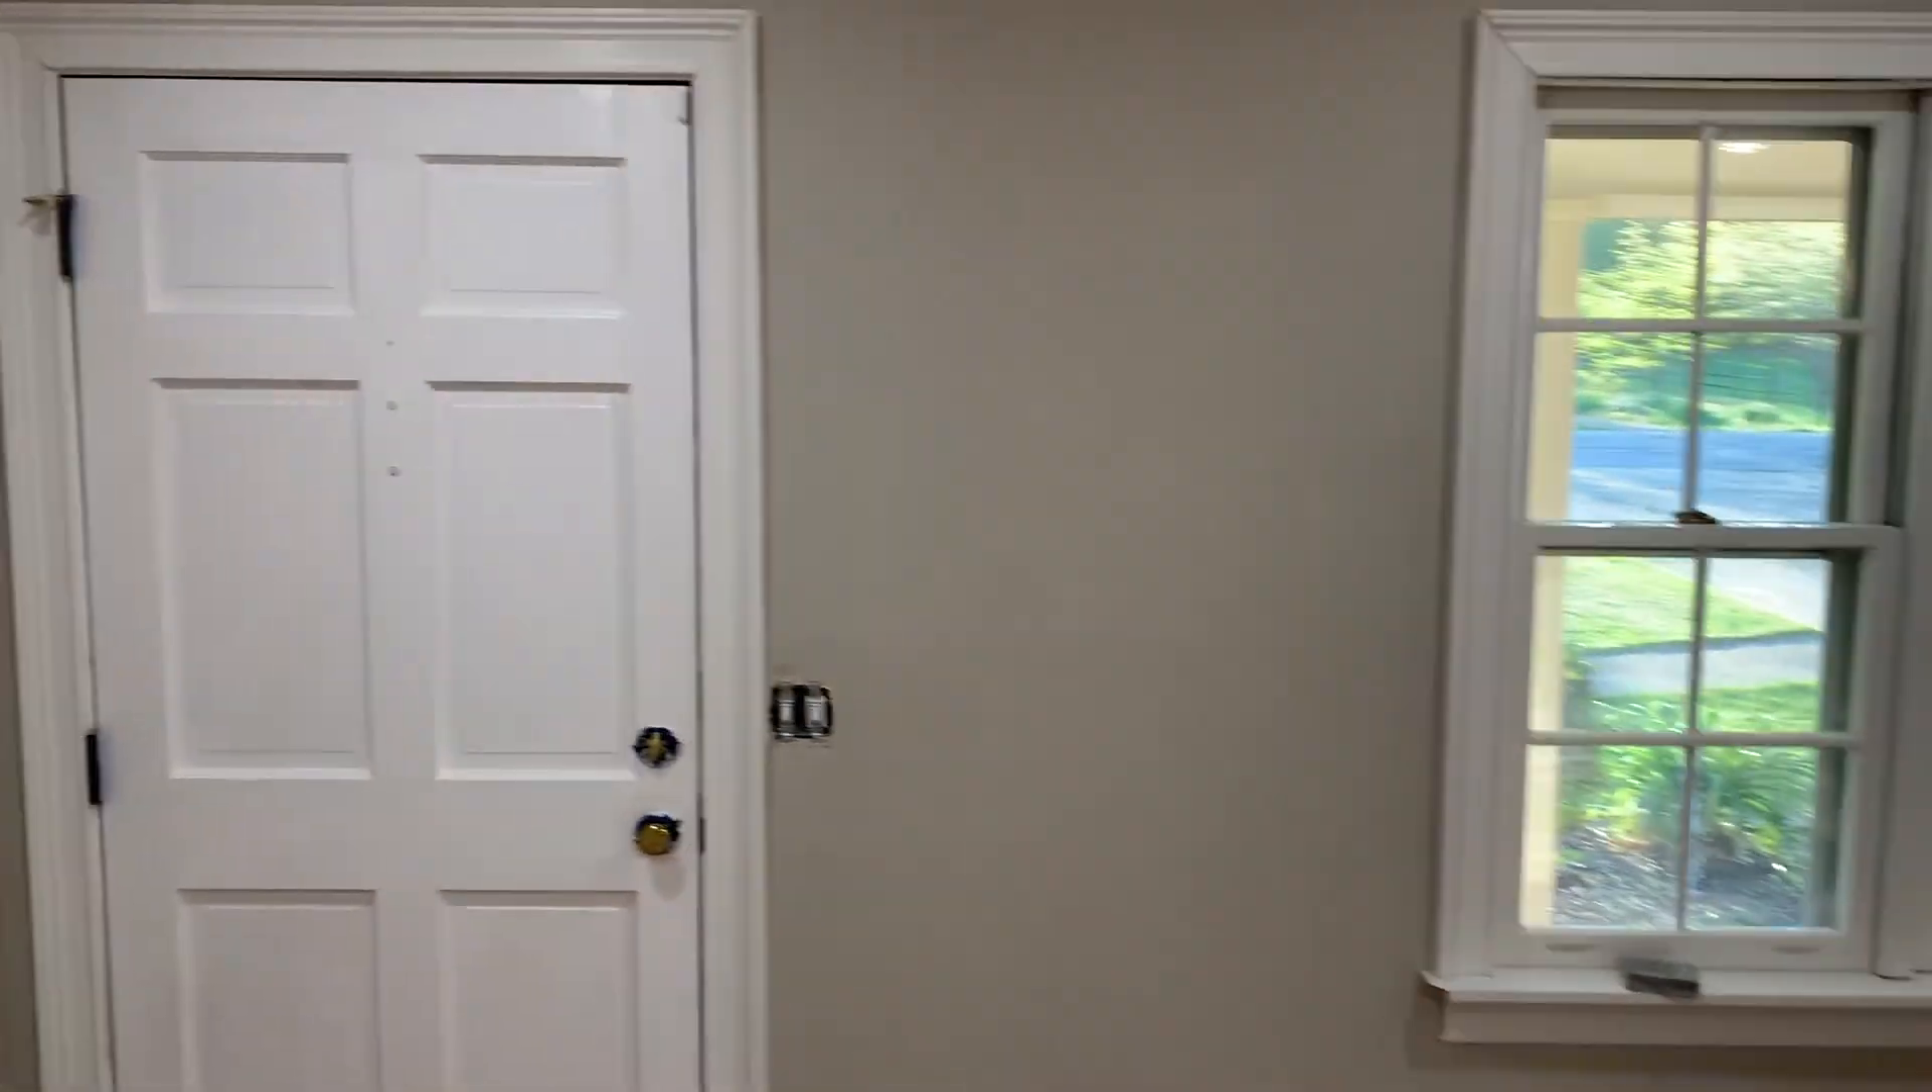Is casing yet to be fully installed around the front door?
No.